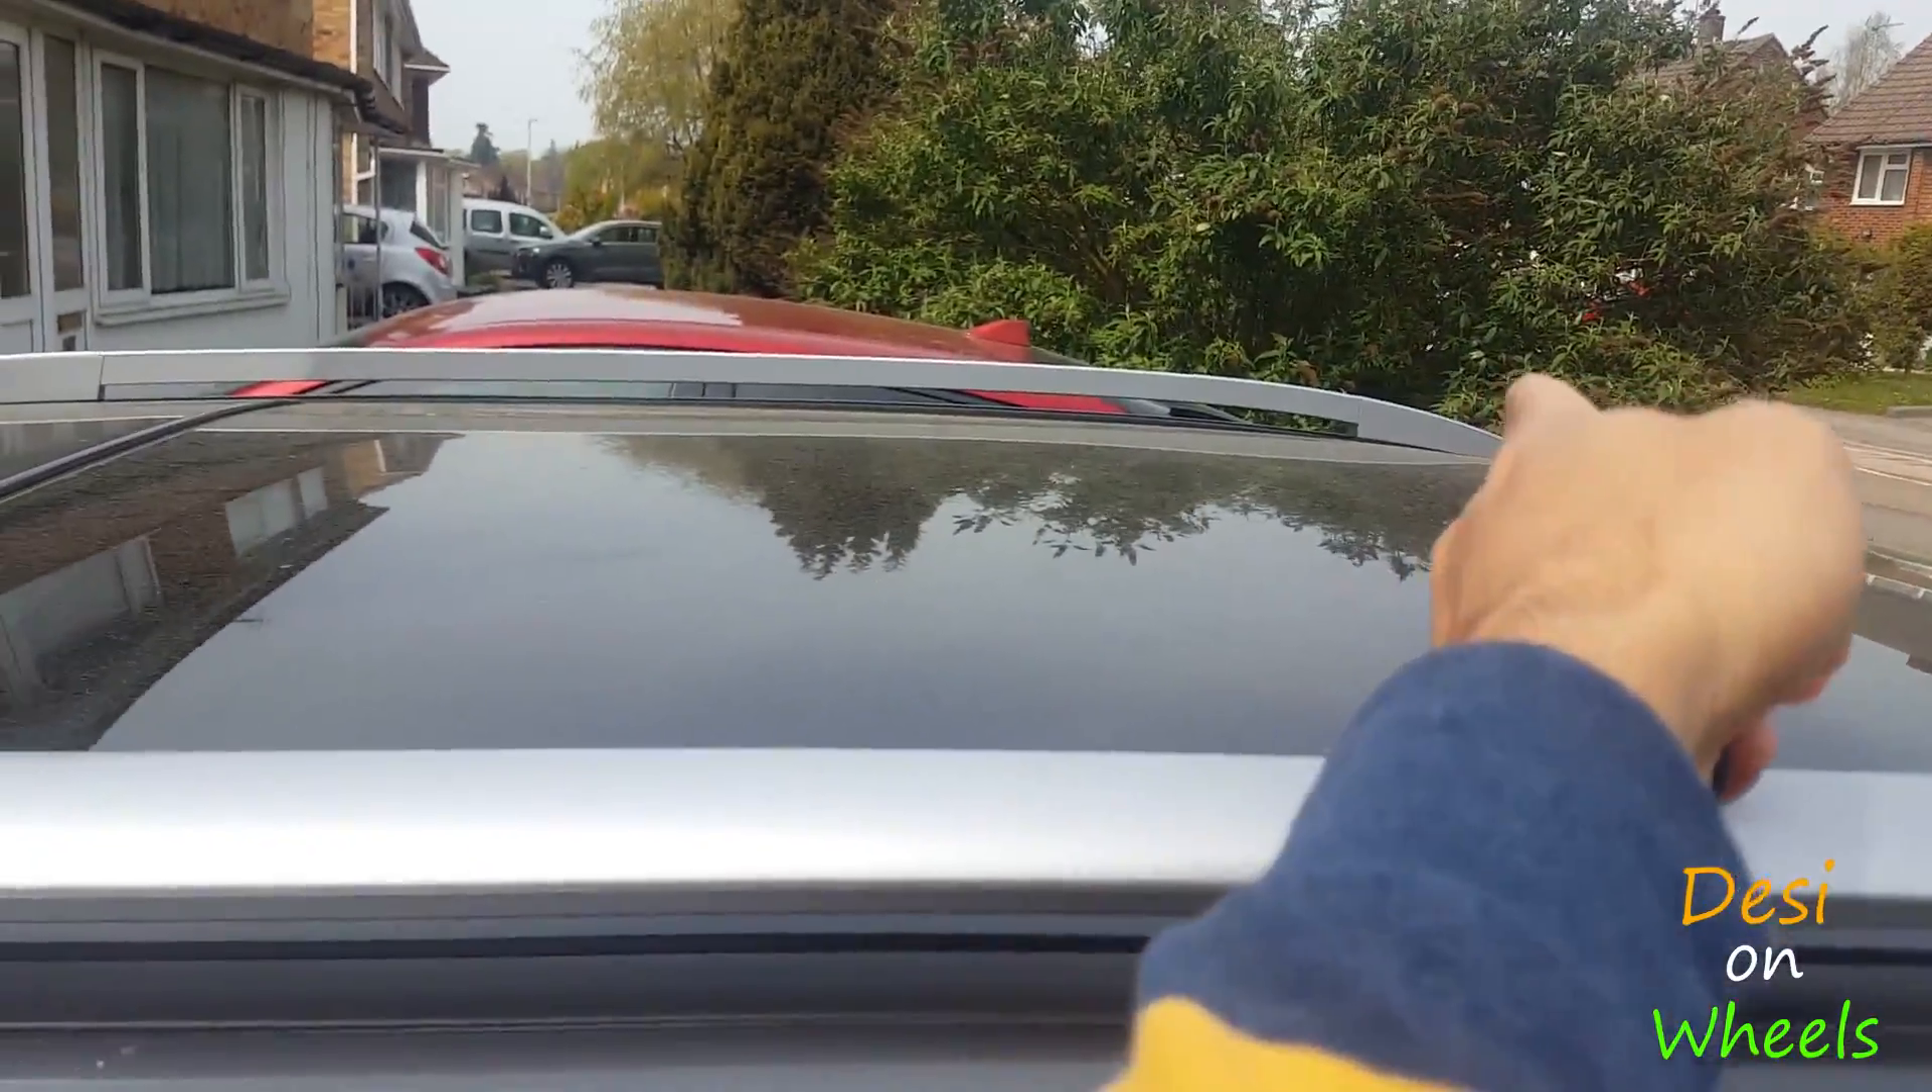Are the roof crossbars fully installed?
No.